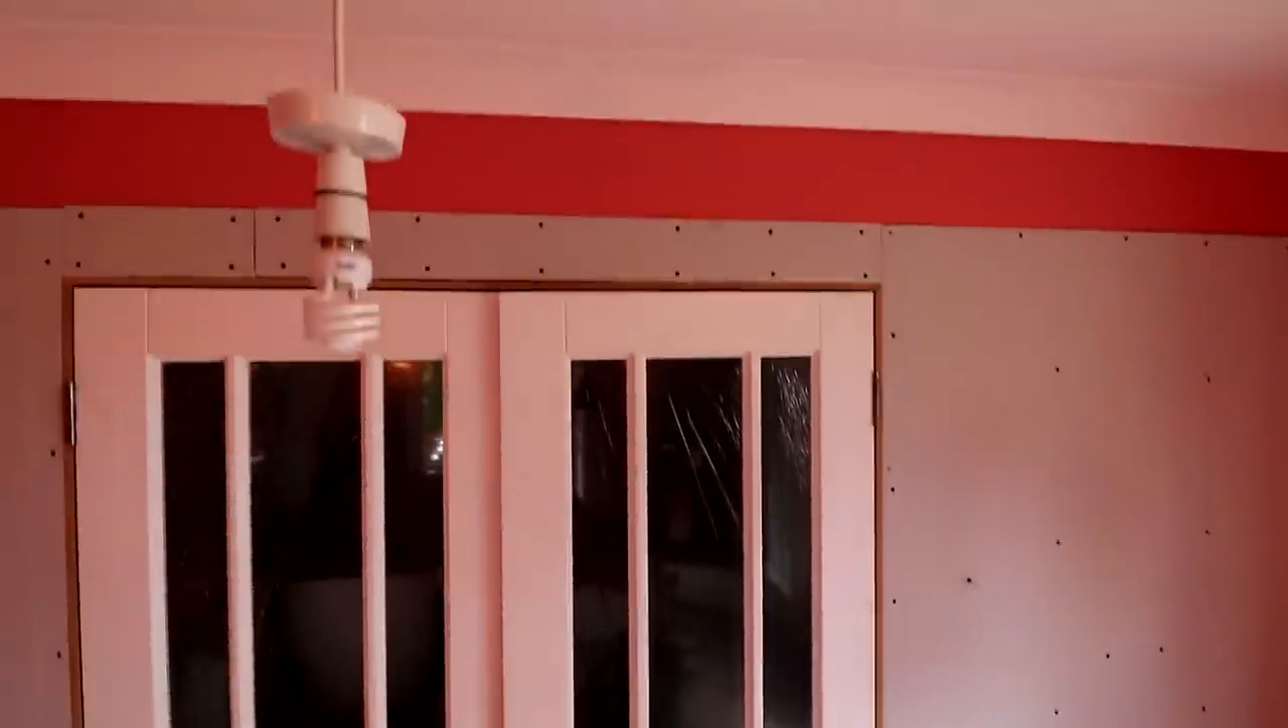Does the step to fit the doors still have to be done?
No.